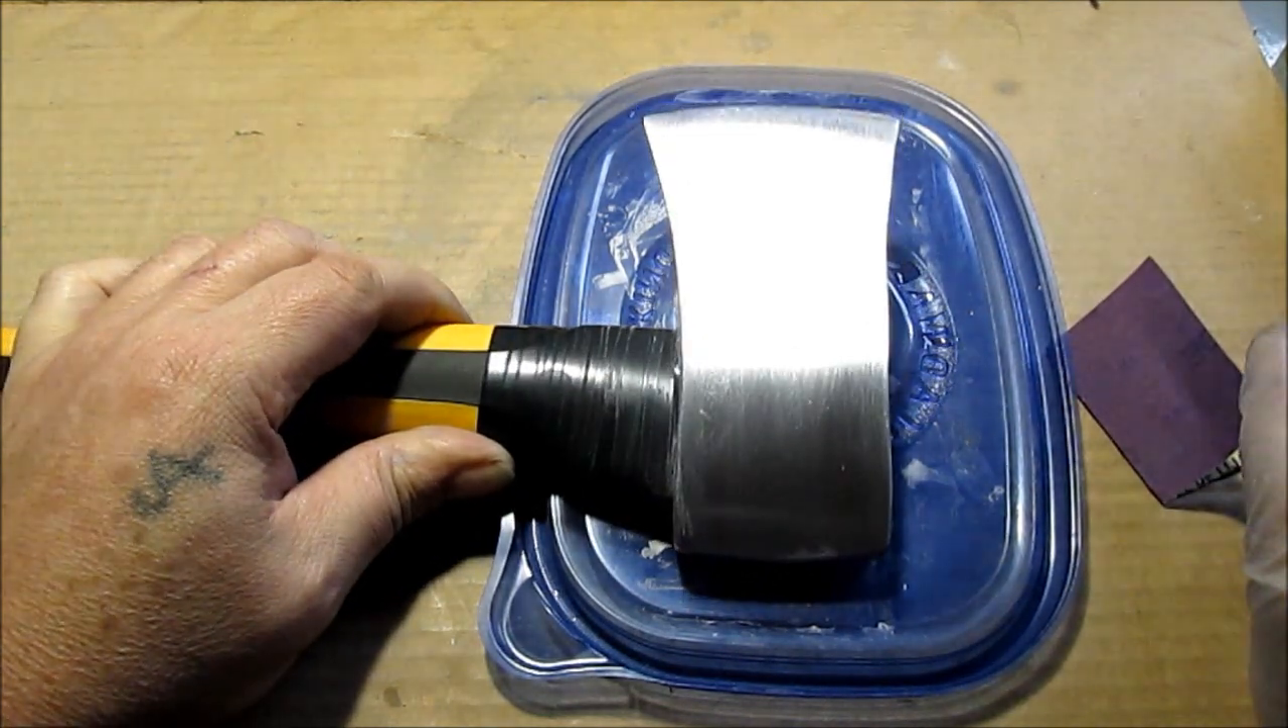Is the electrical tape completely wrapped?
Yes.